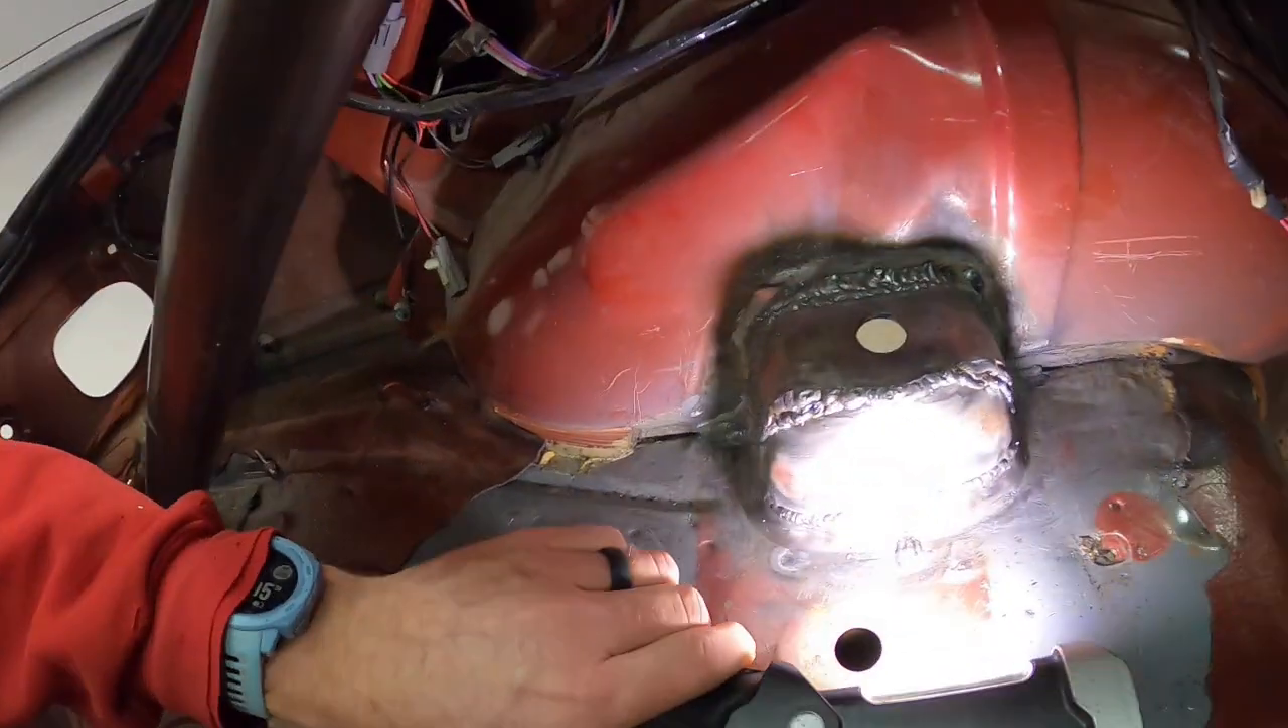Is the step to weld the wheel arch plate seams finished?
Yes.